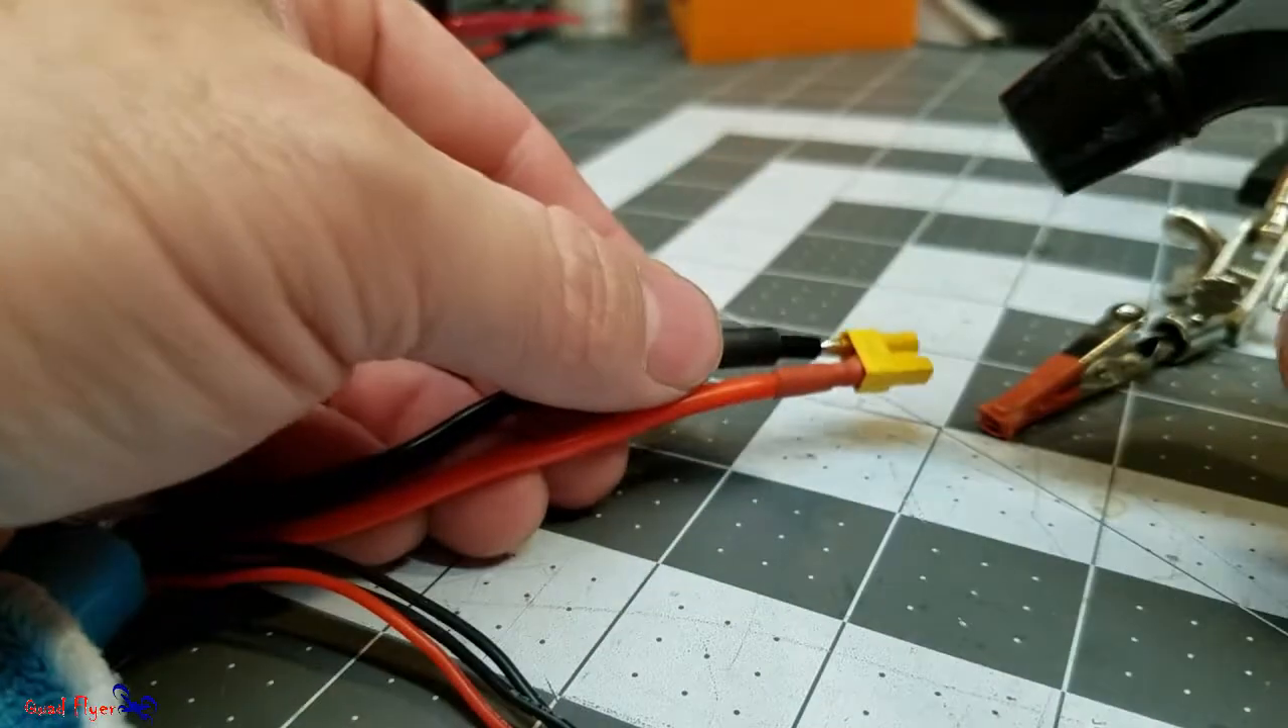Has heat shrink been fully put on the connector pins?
No.